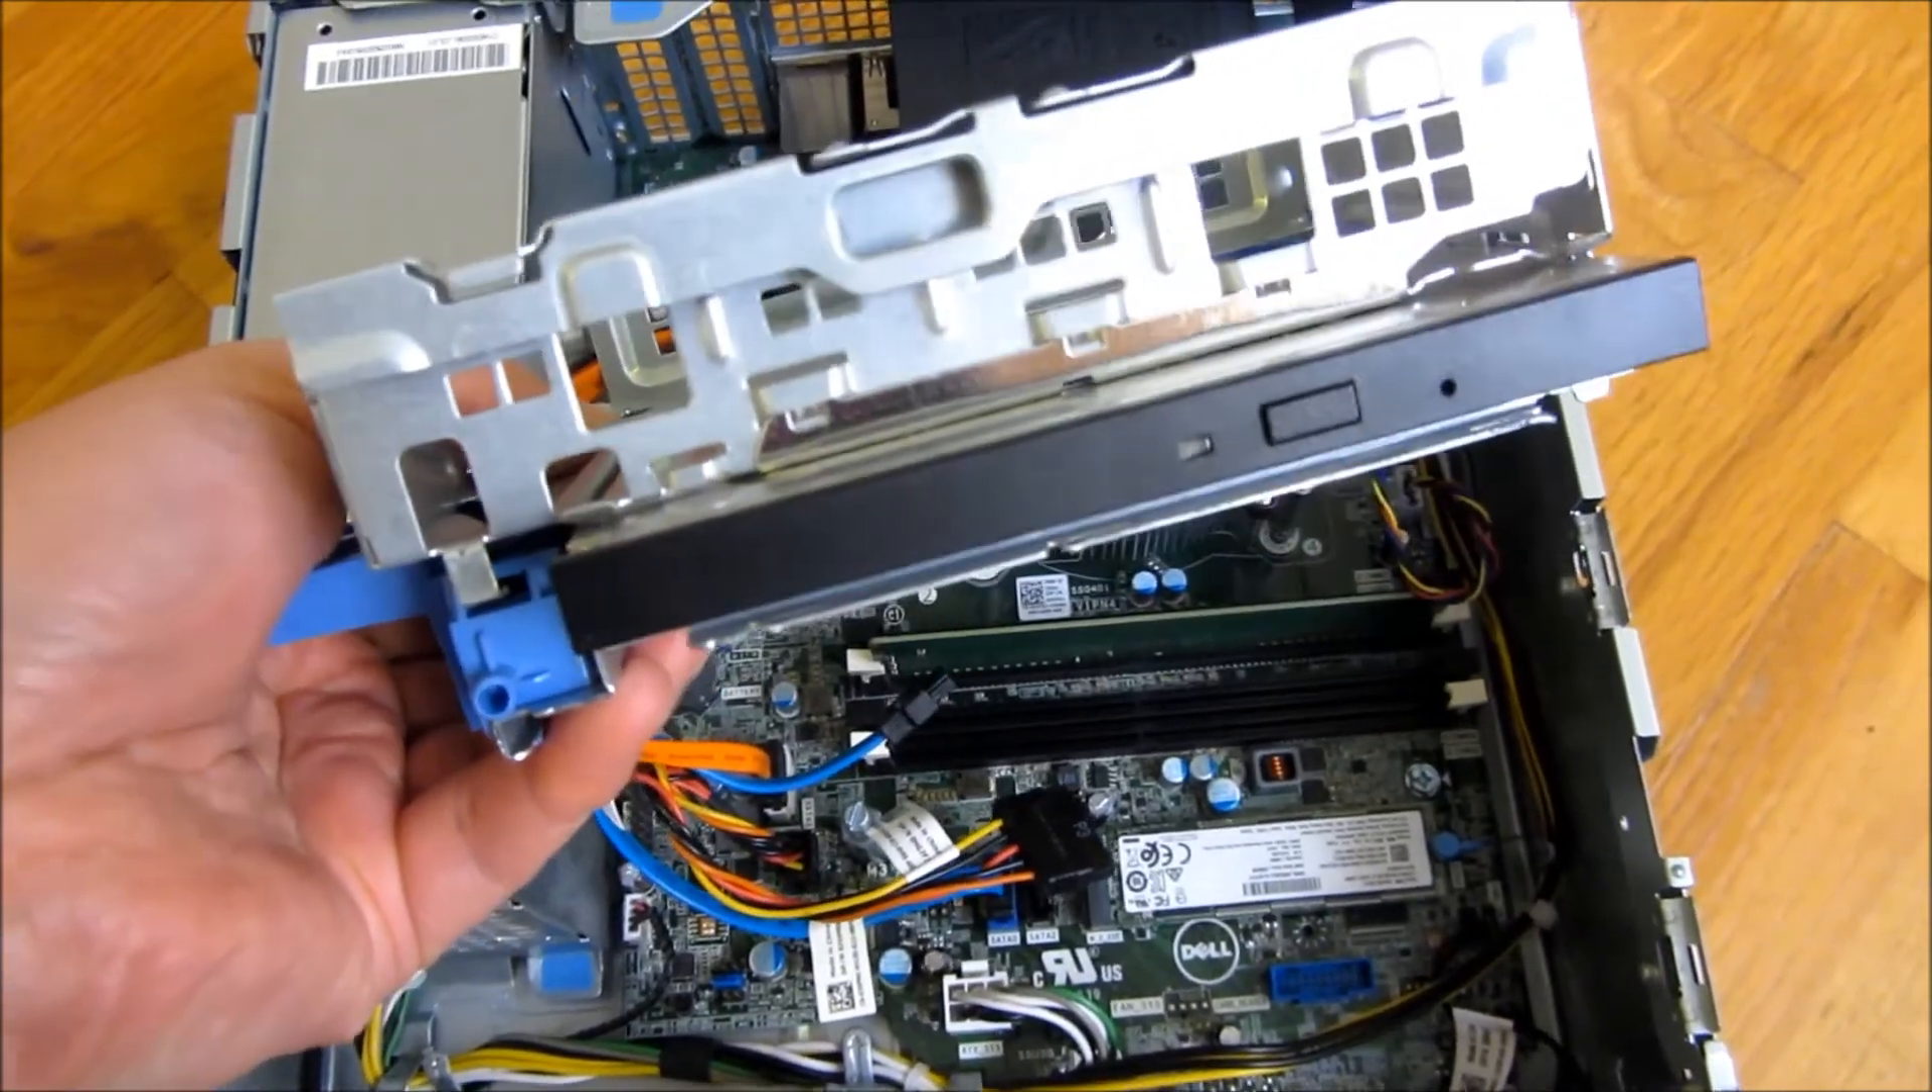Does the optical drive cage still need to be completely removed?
No.